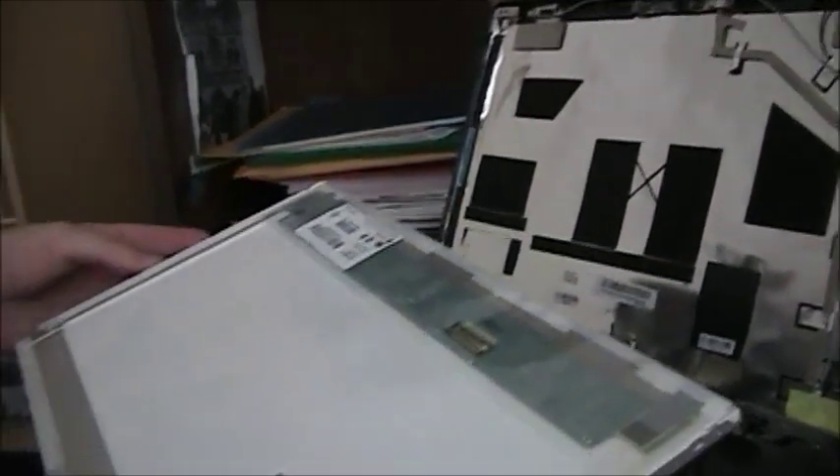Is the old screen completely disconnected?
Yes.